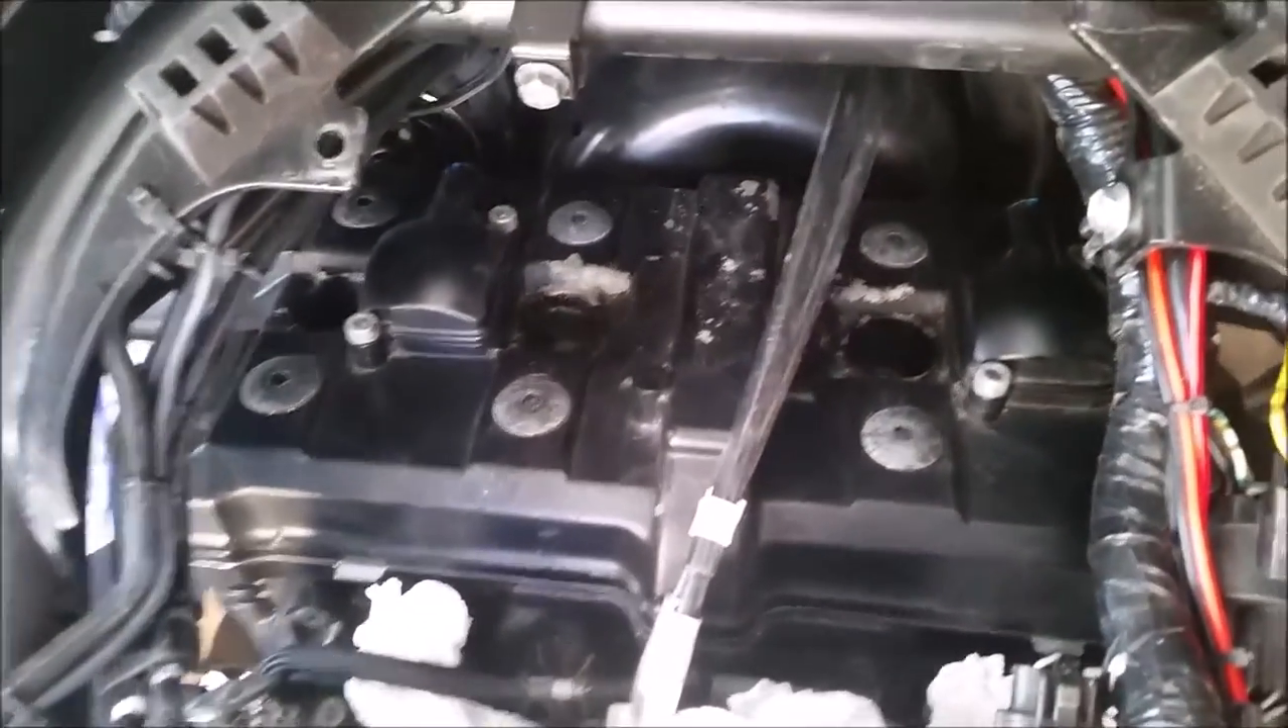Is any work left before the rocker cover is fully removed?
Yes.